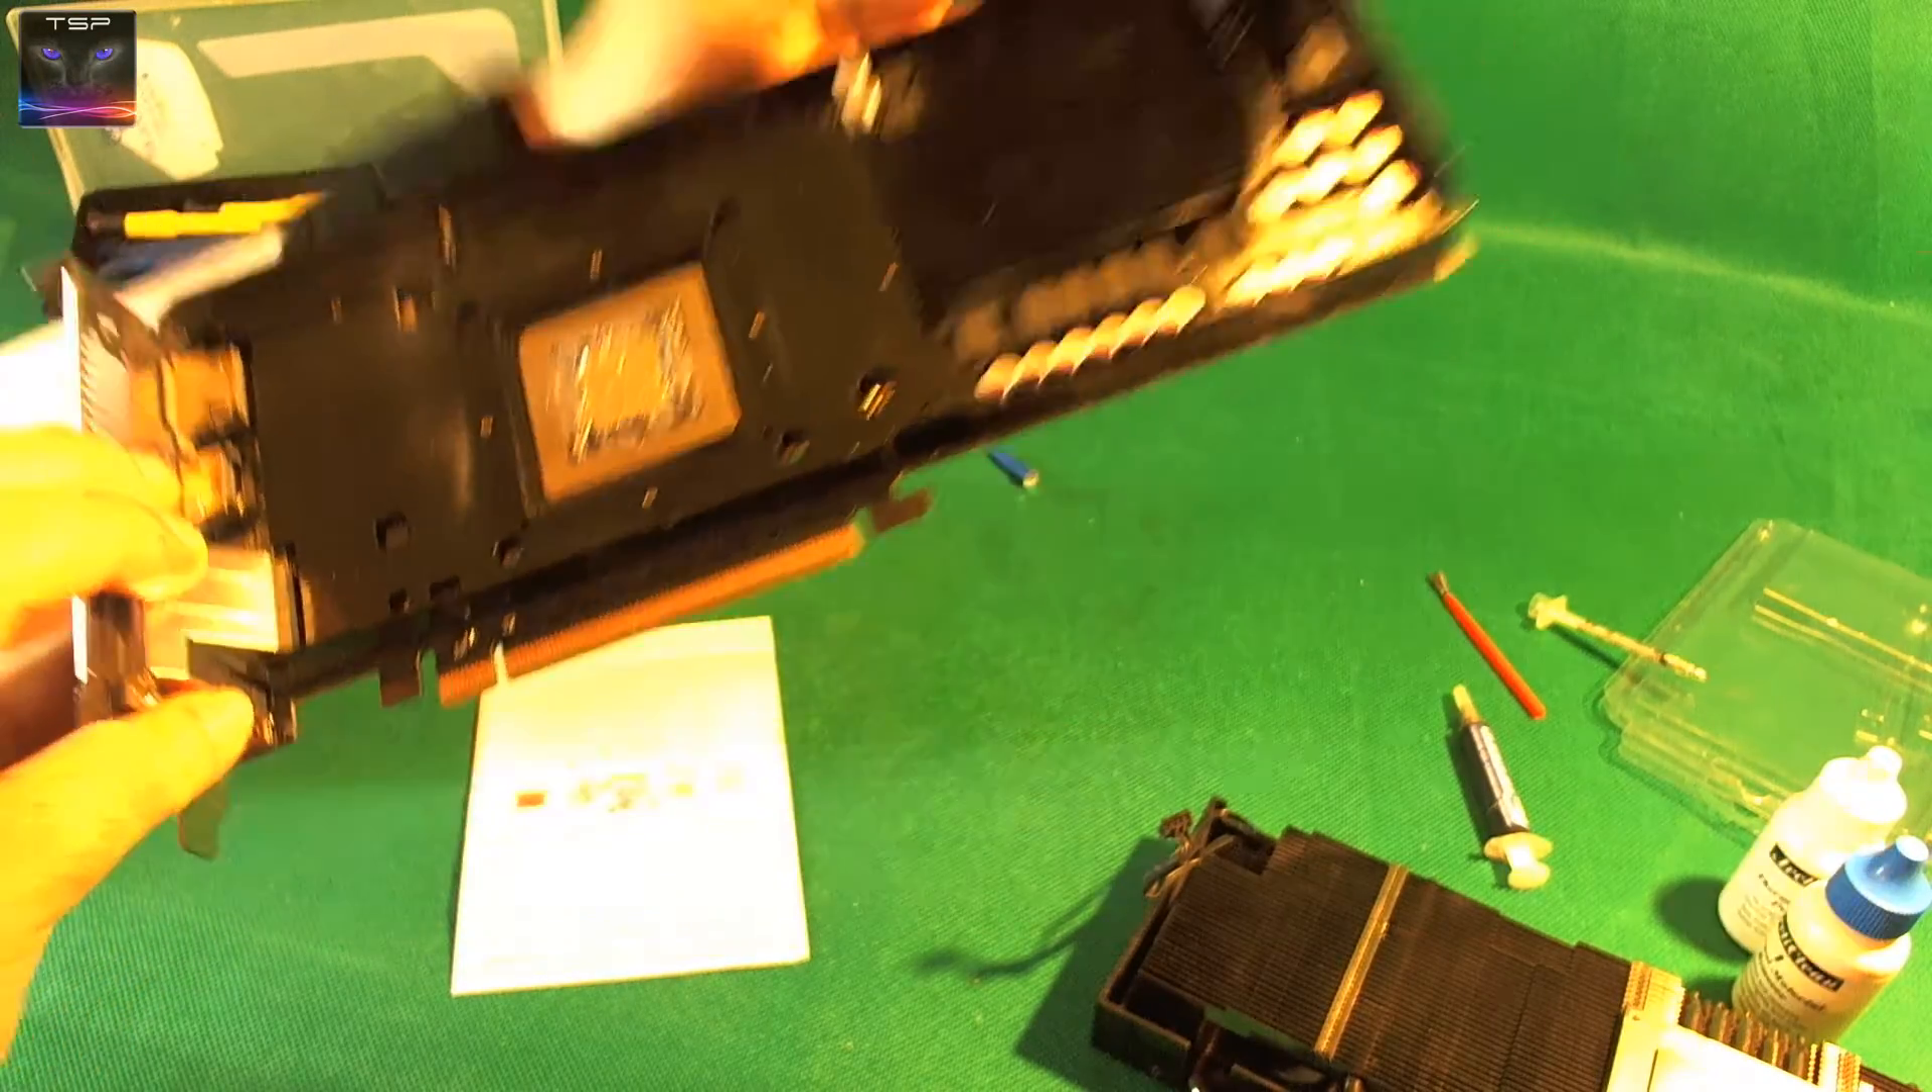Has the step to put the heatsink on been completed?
No.